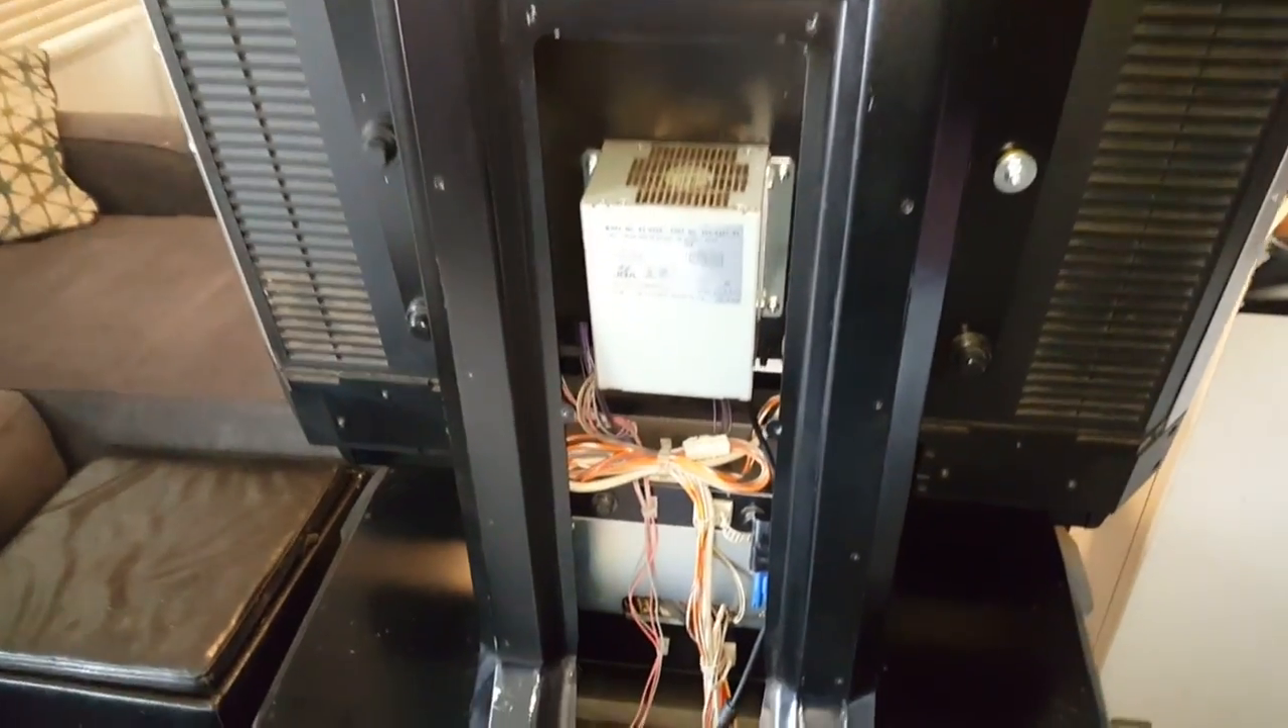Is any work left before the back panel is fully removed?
No.